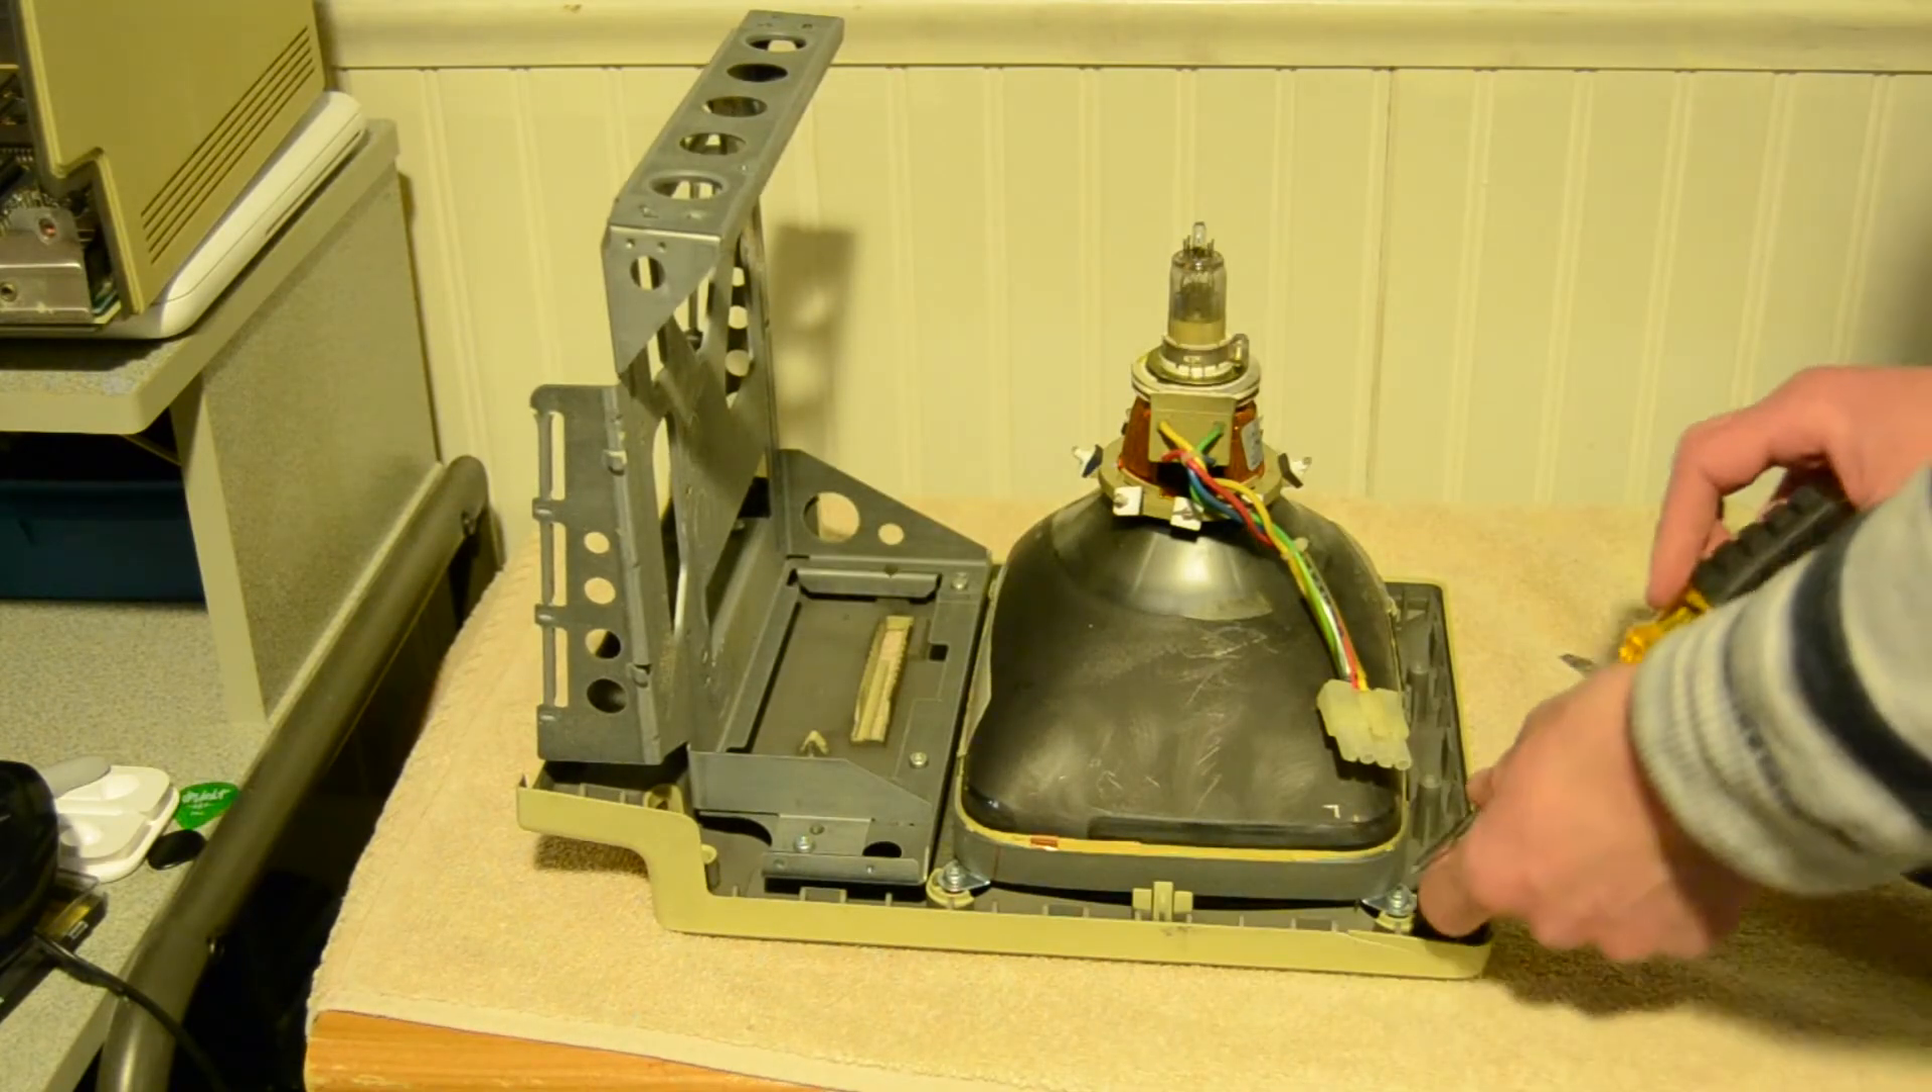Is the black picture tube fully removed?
No.